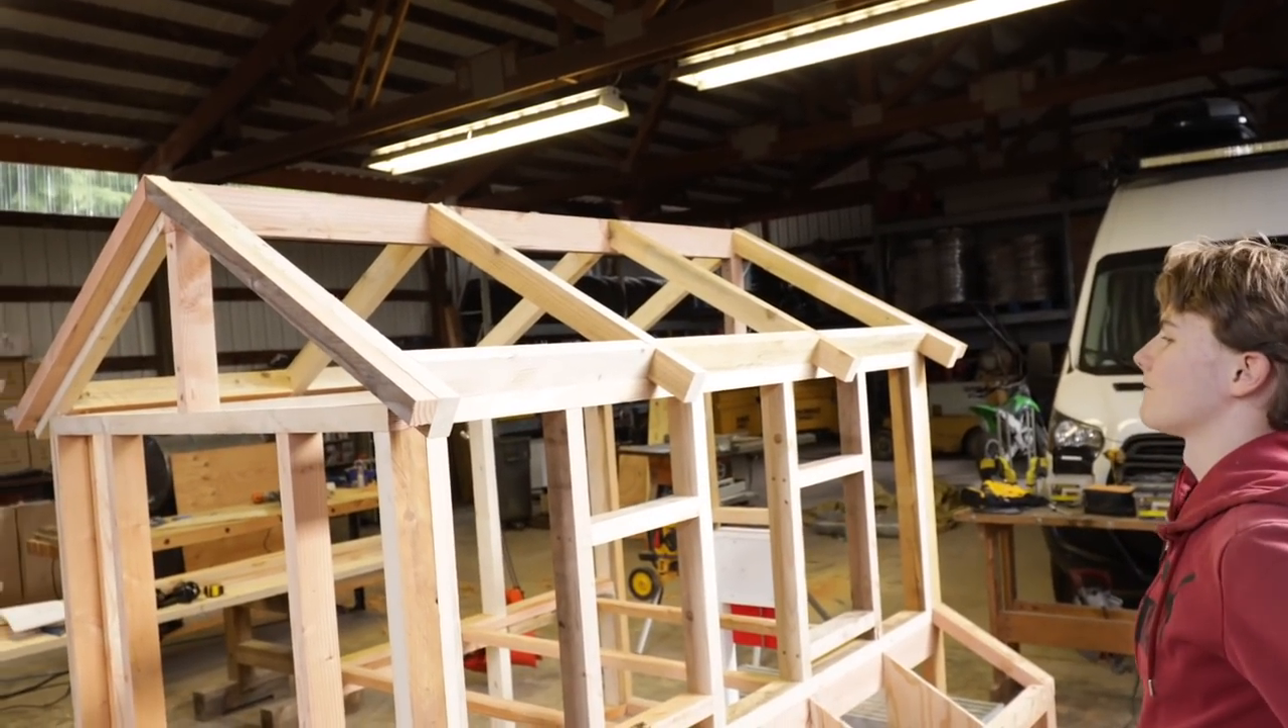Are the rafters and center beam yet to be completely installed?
No.